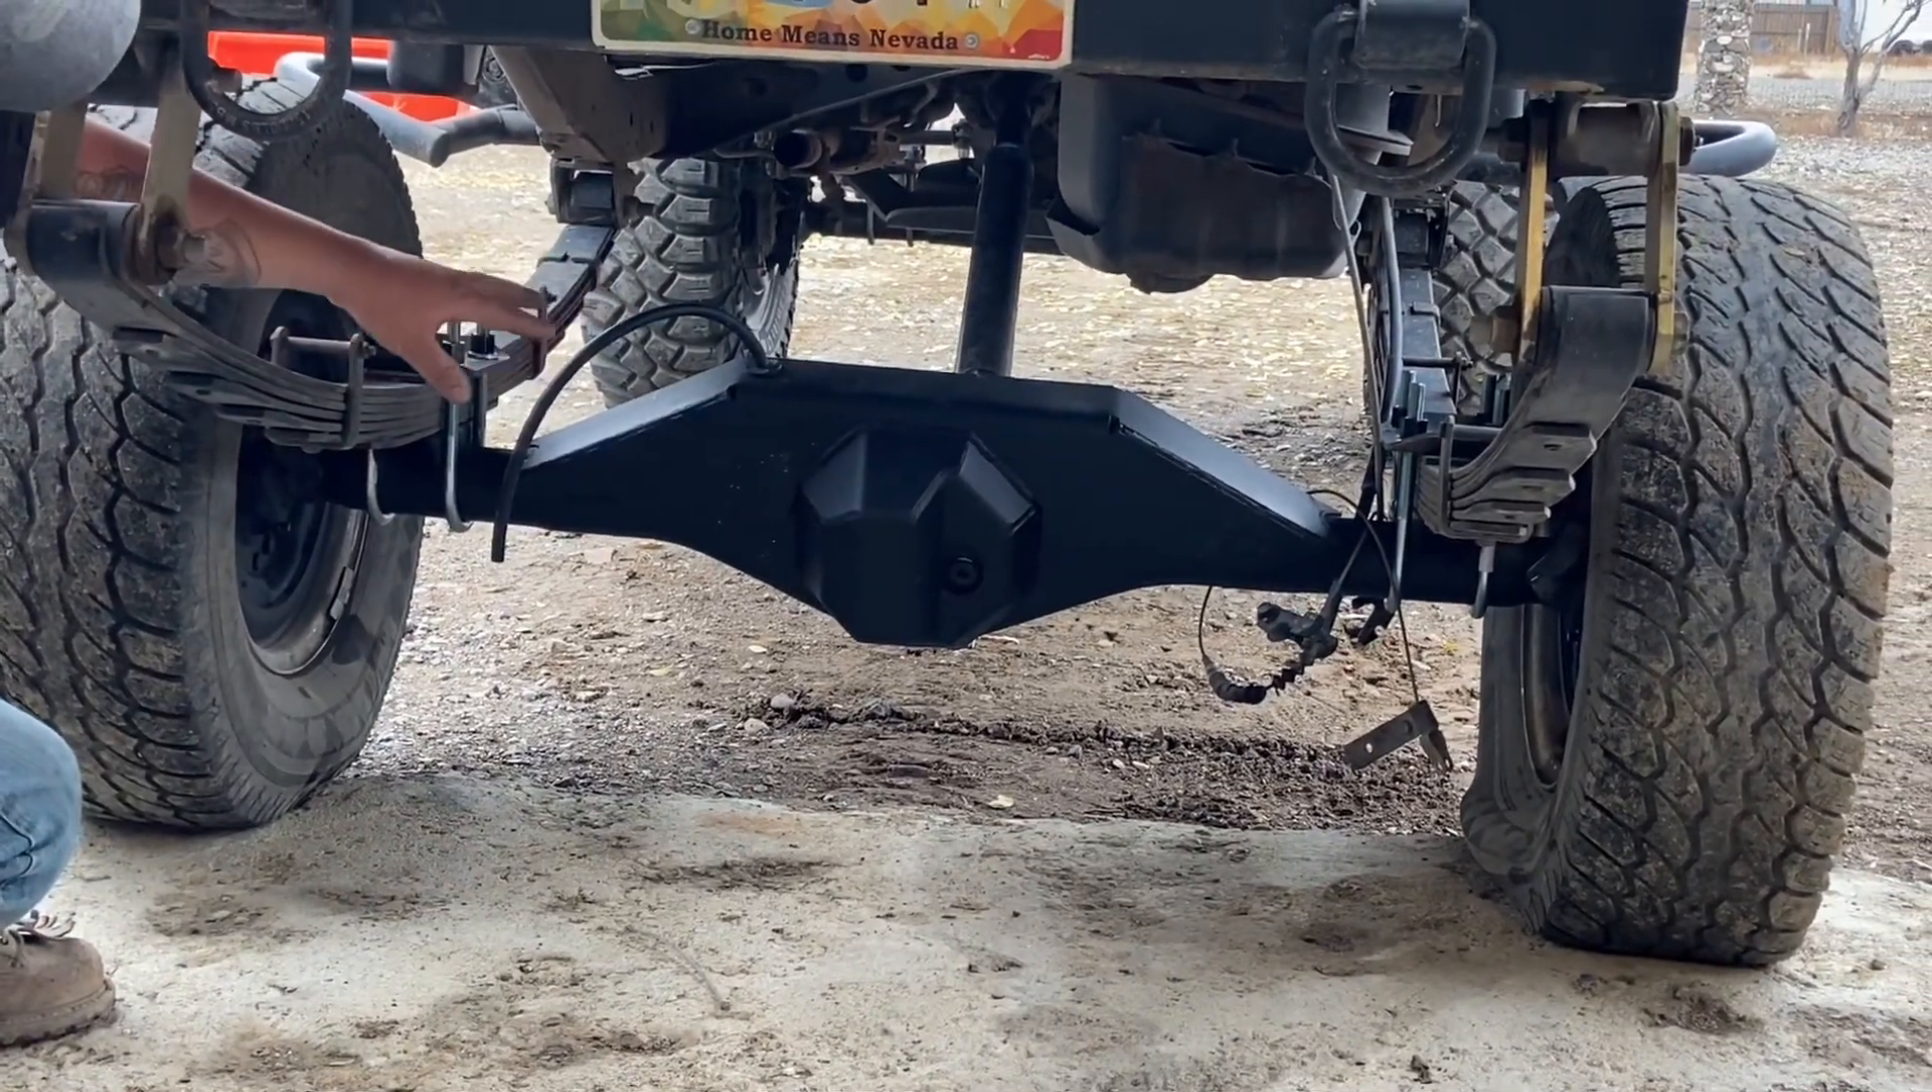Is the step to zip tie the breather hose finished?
No.